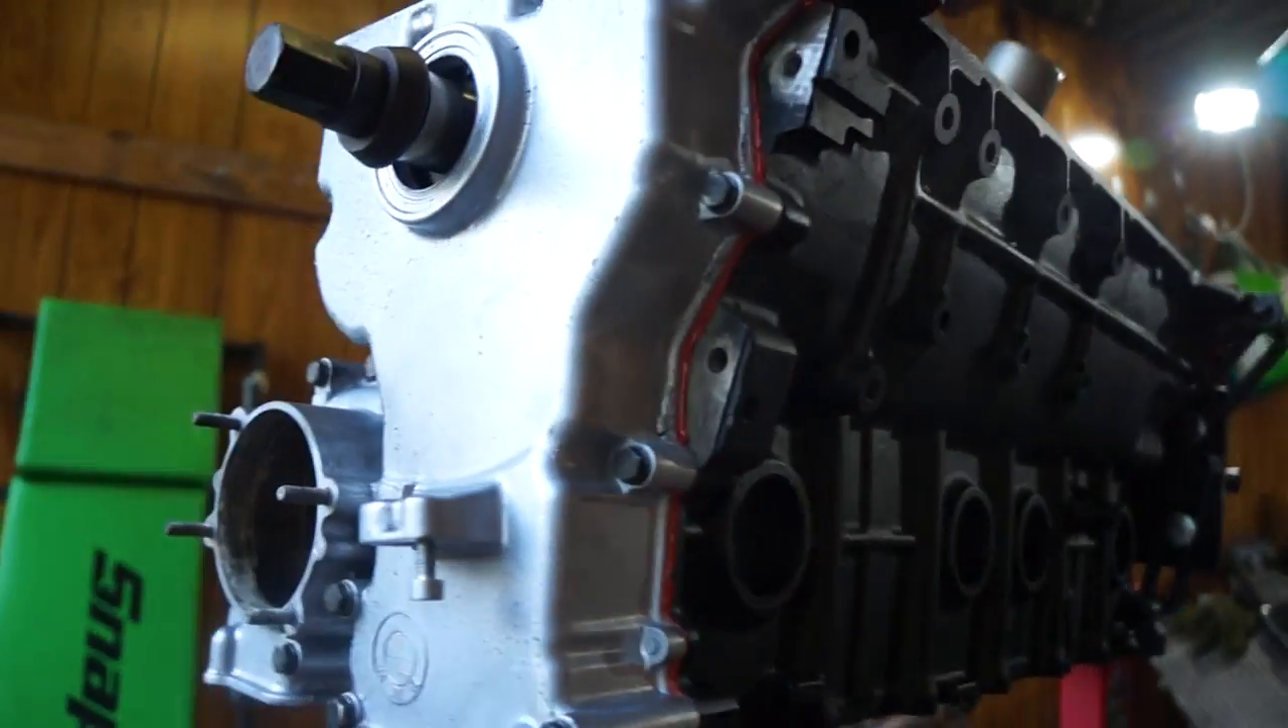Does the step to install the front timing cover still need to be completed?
No.